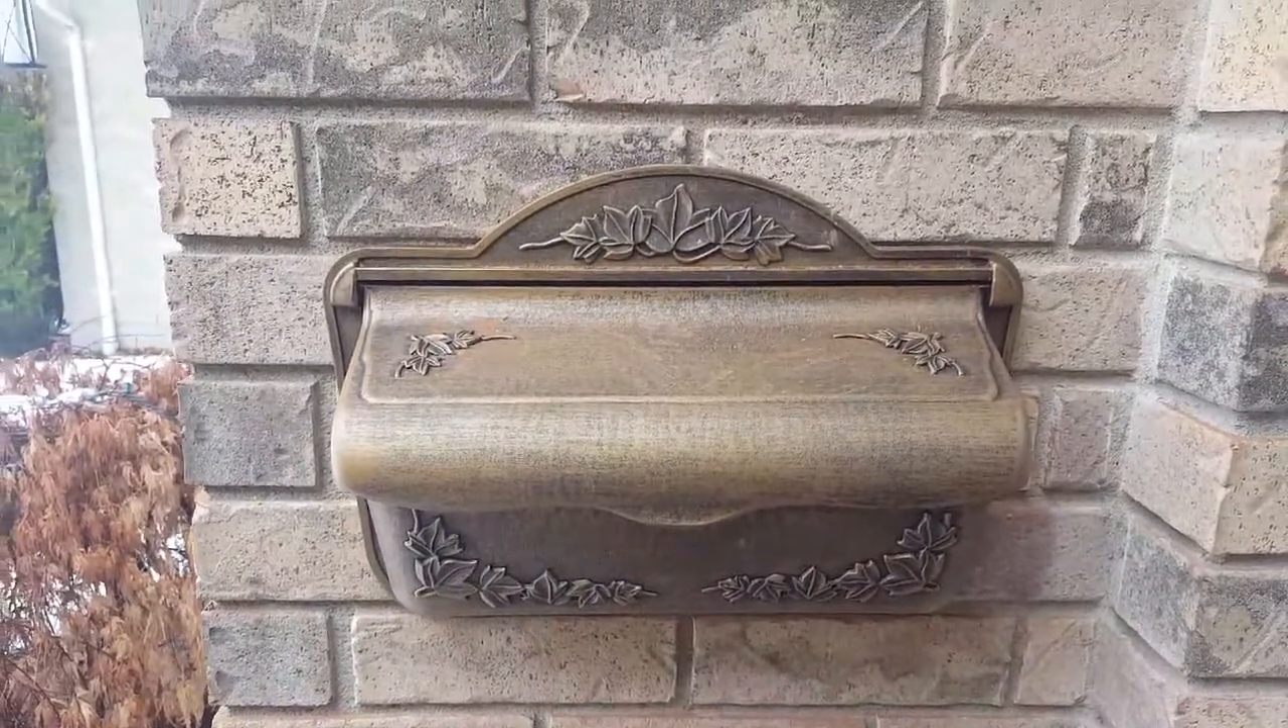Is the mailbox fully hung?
Yes.